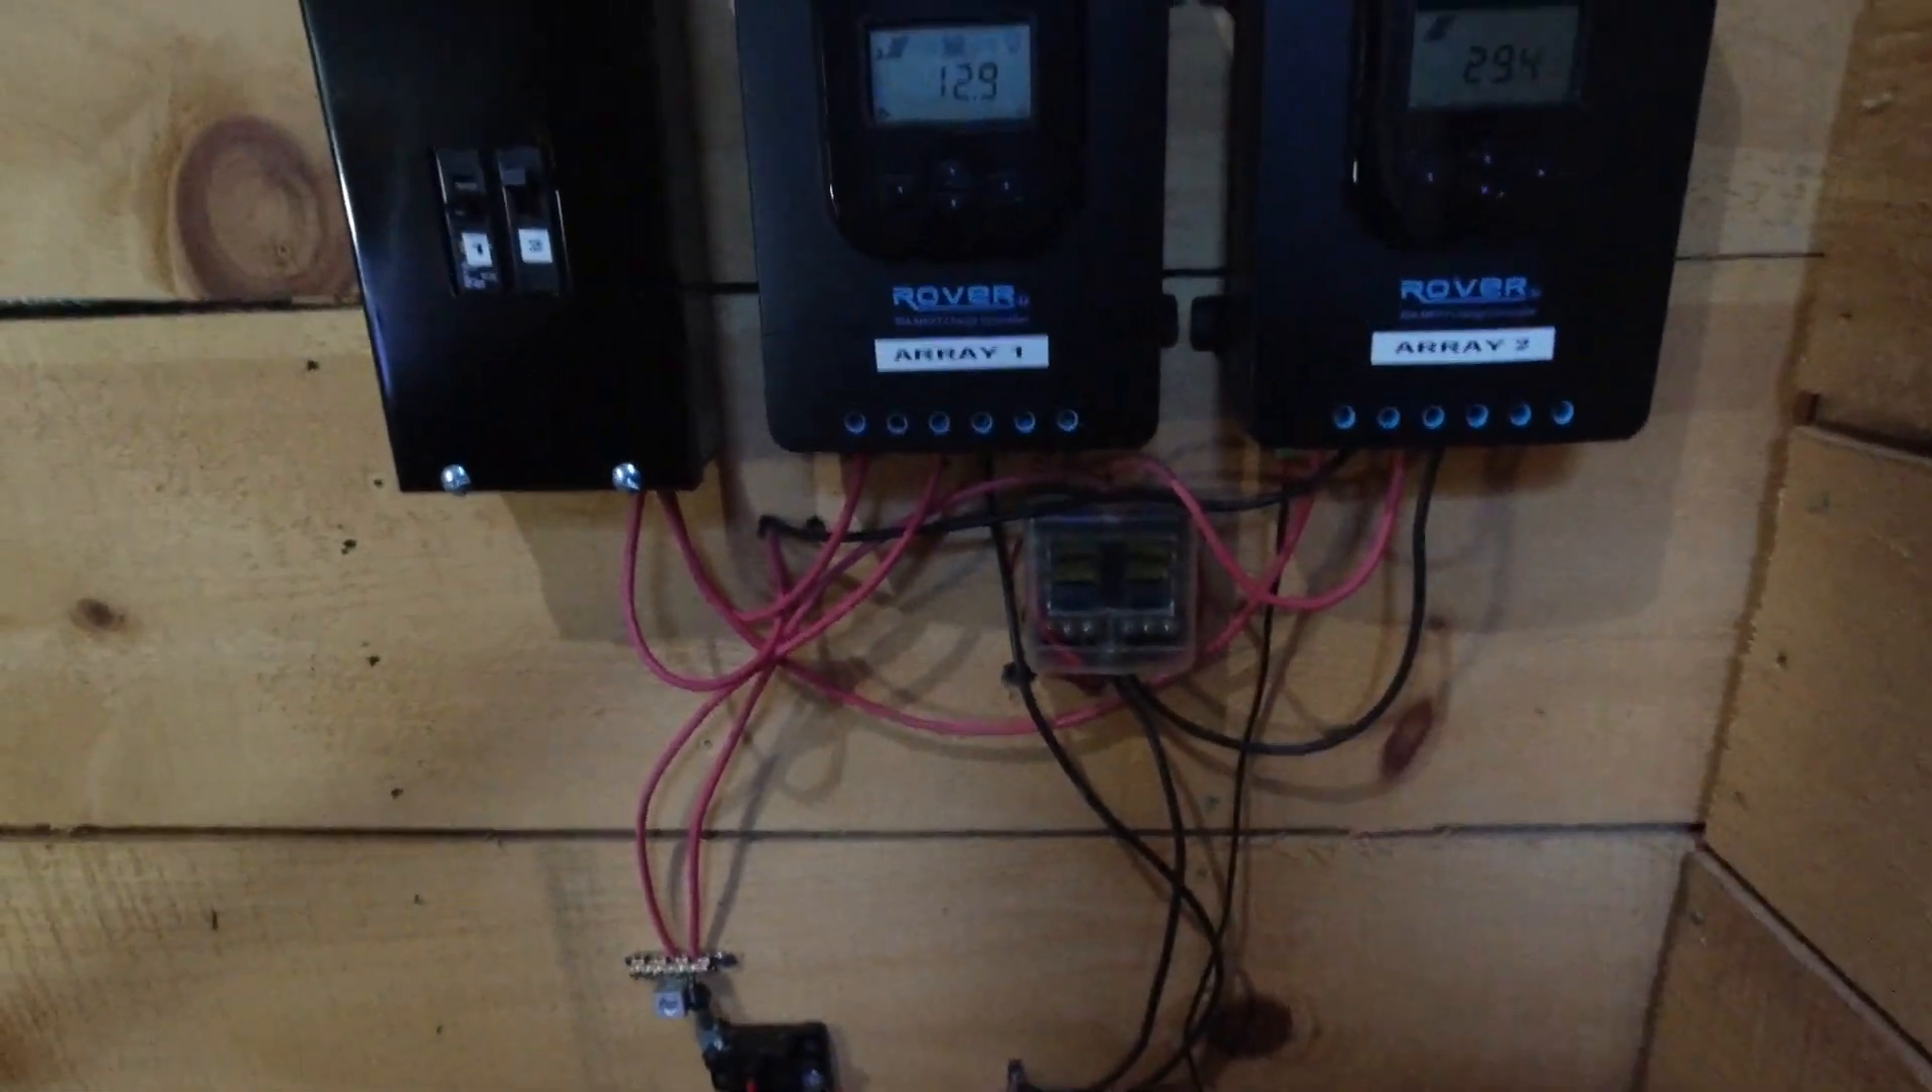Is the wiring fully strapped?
No.